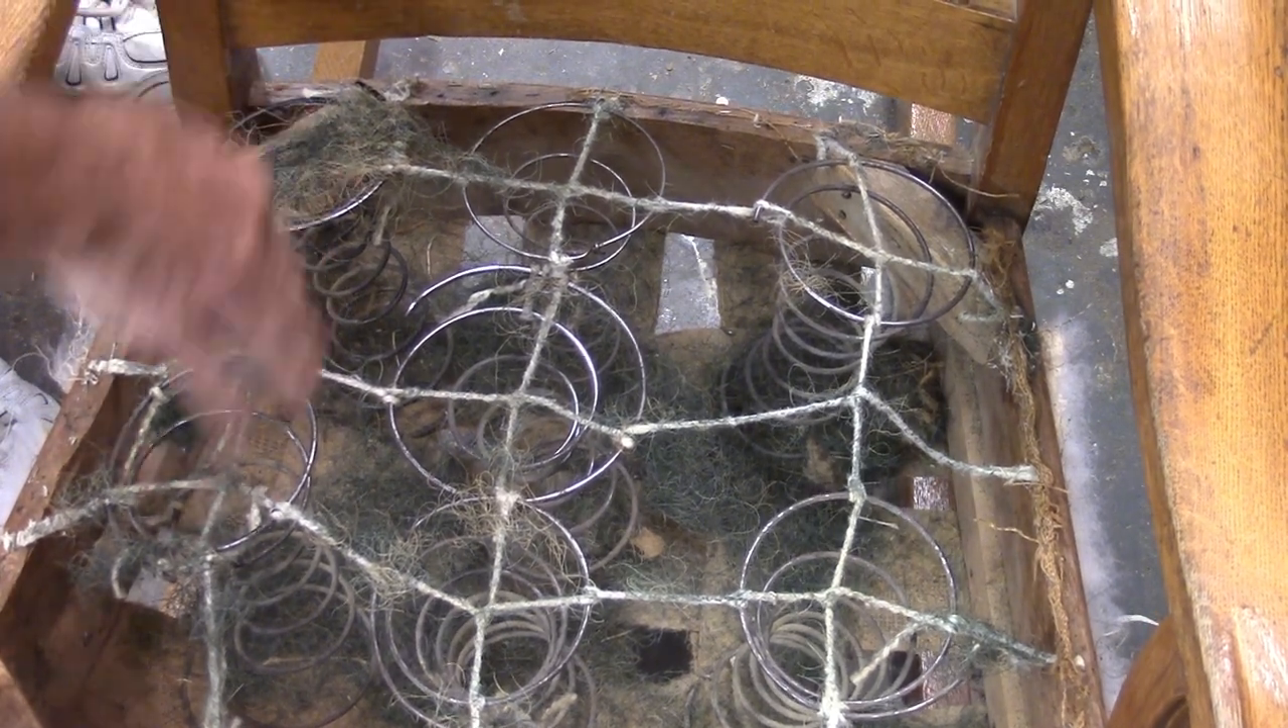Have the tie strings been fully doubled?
No.